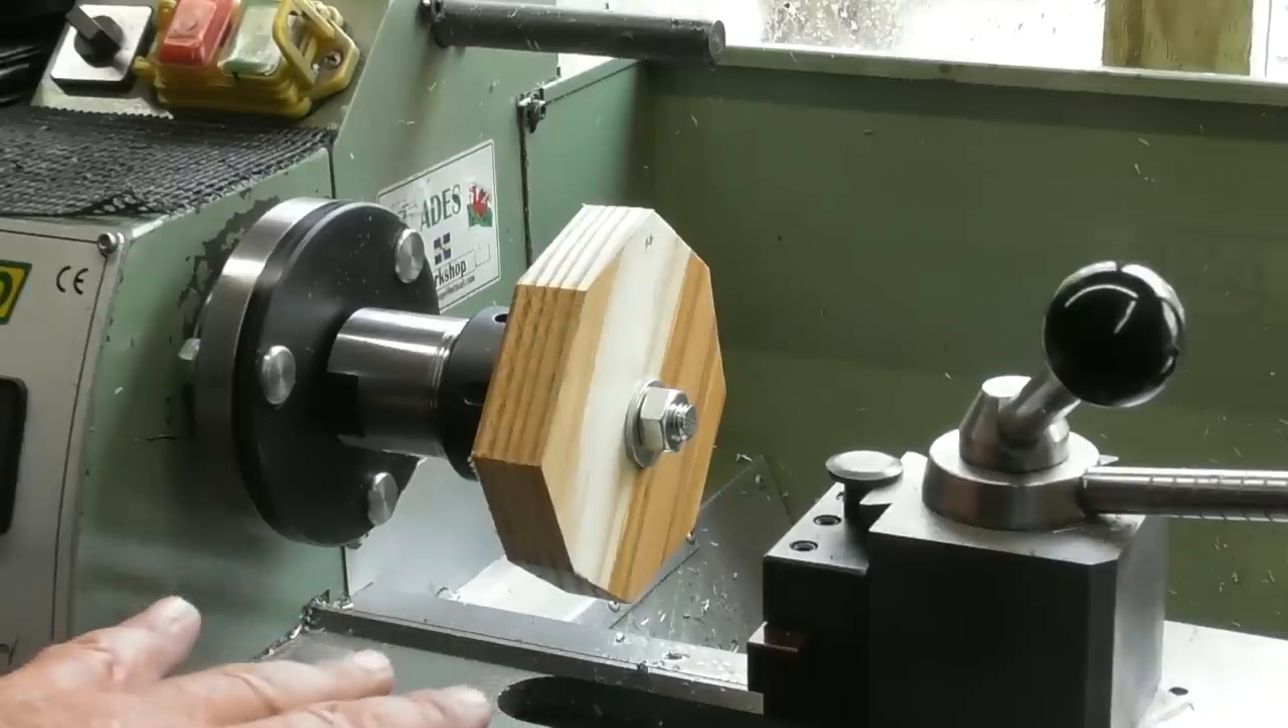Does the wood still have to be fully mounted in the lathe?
No.